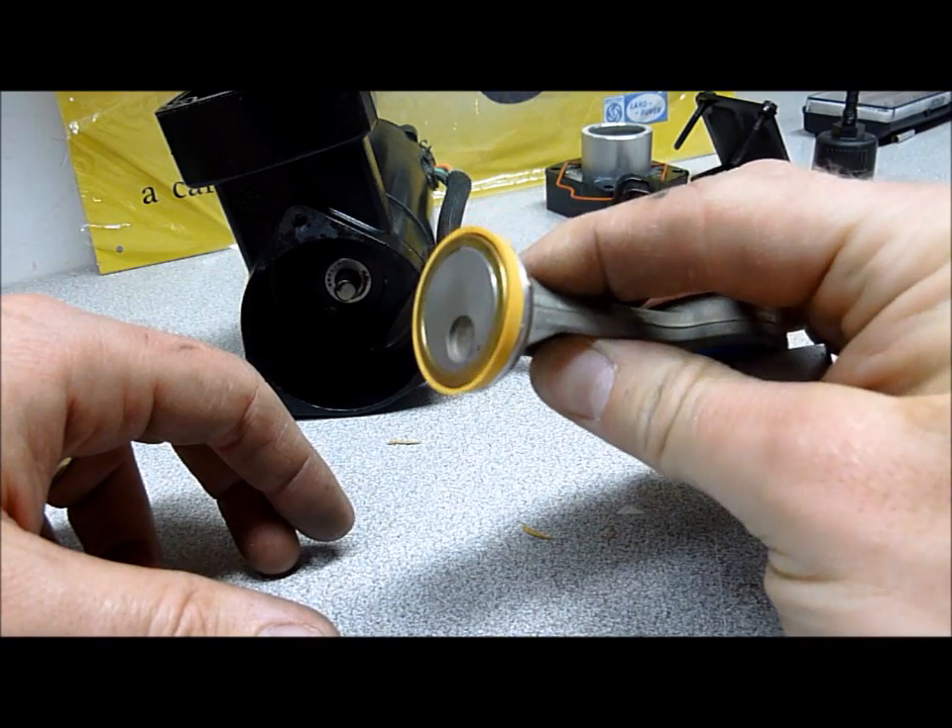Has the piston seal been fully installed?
Yes.